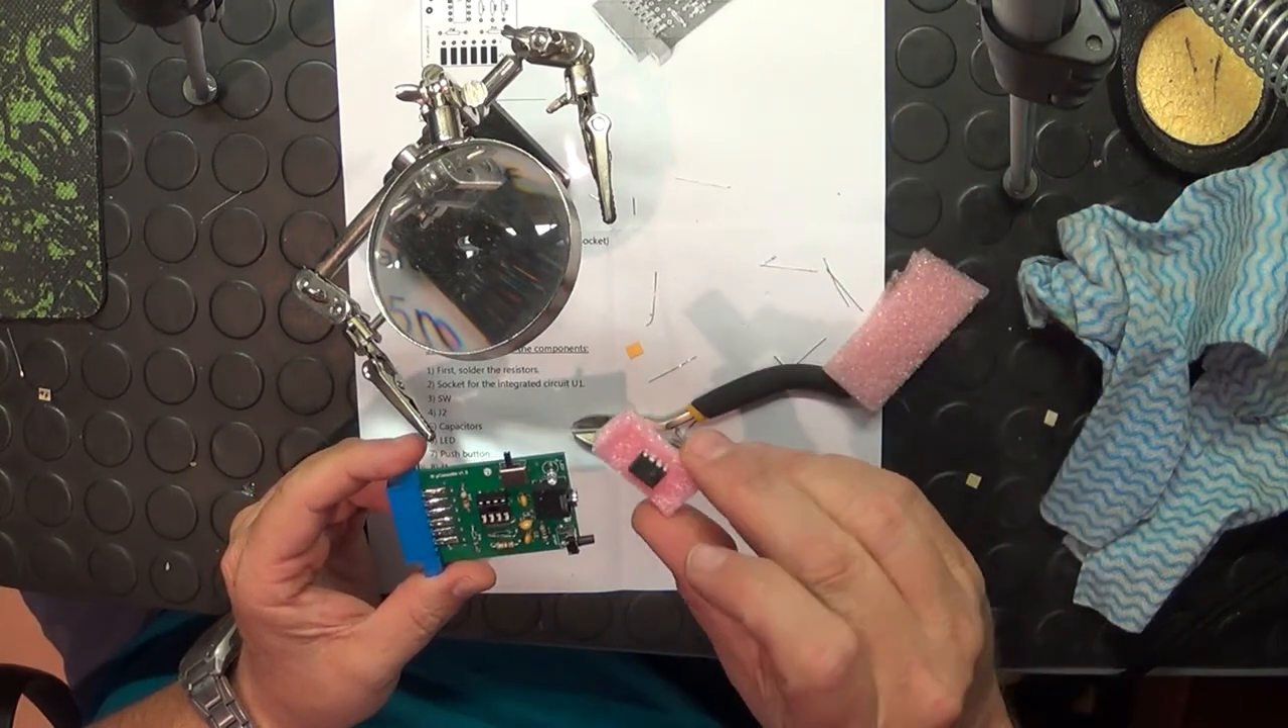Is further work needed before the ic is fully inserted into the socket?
Yes.